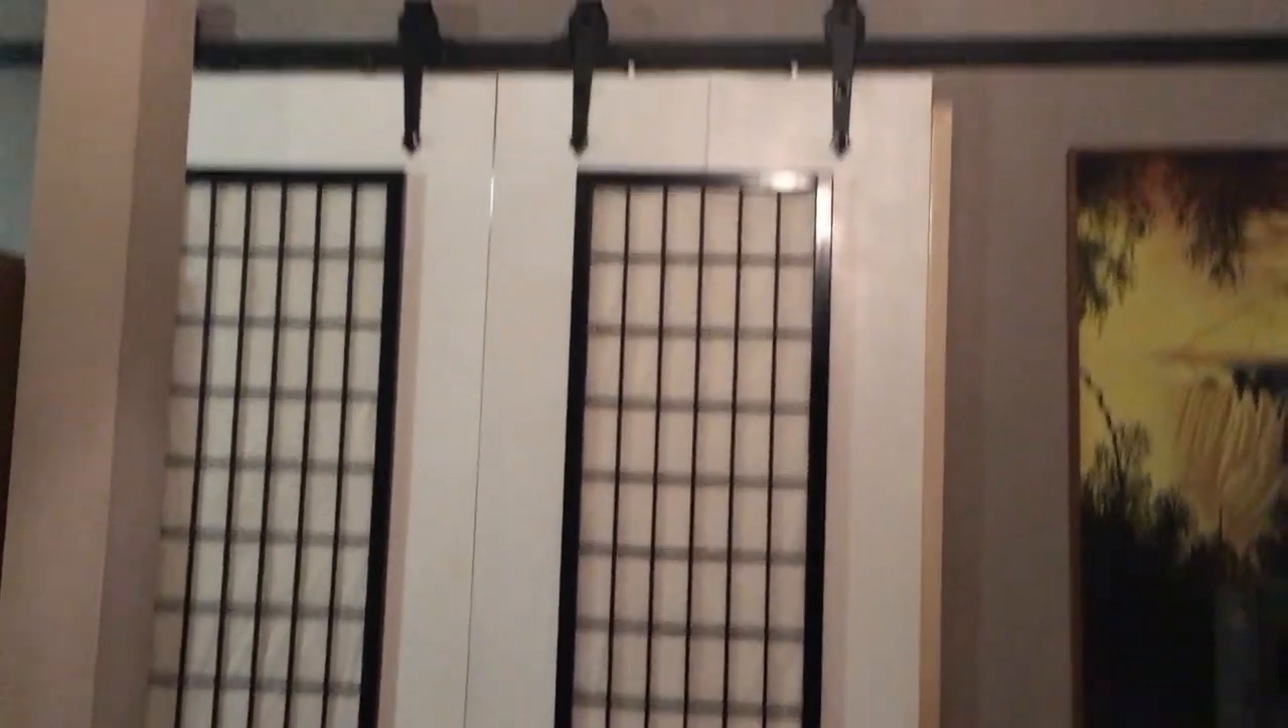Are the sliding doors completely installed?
Yes.